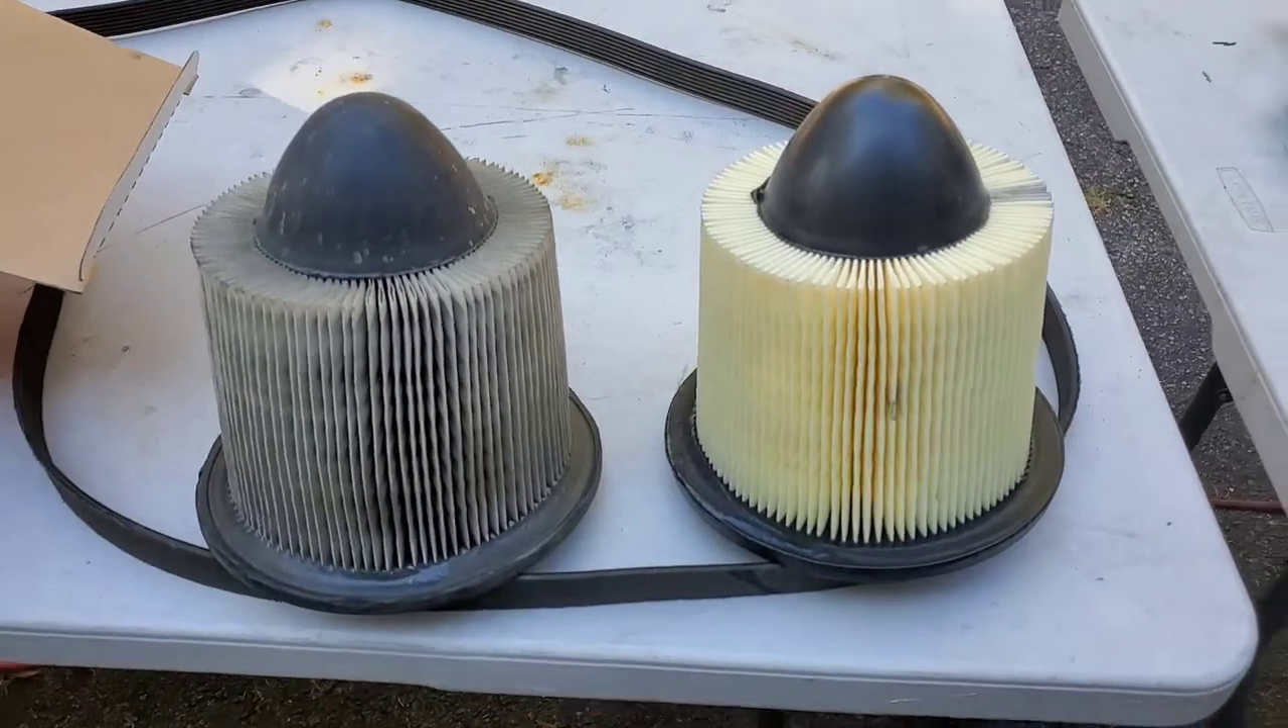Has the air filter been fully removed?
Yes.